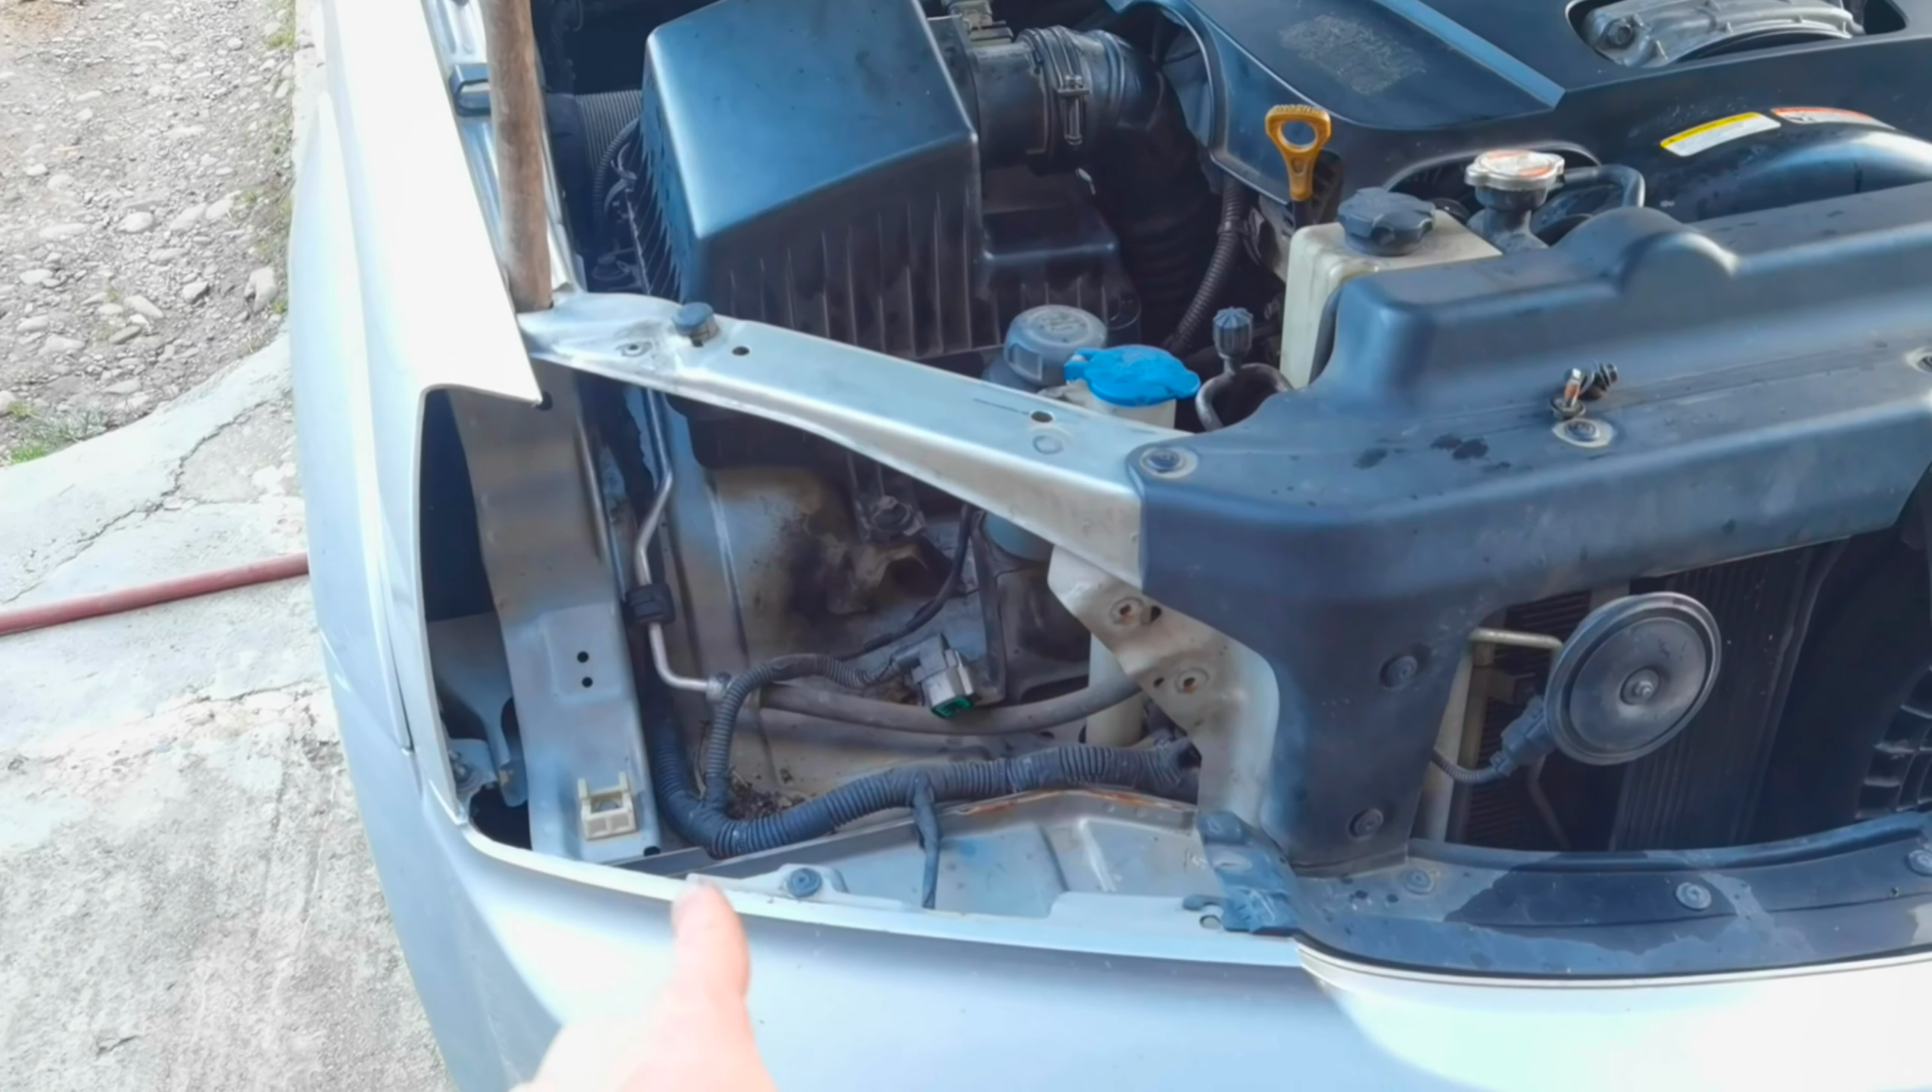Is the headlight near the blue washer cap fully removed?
Yes.